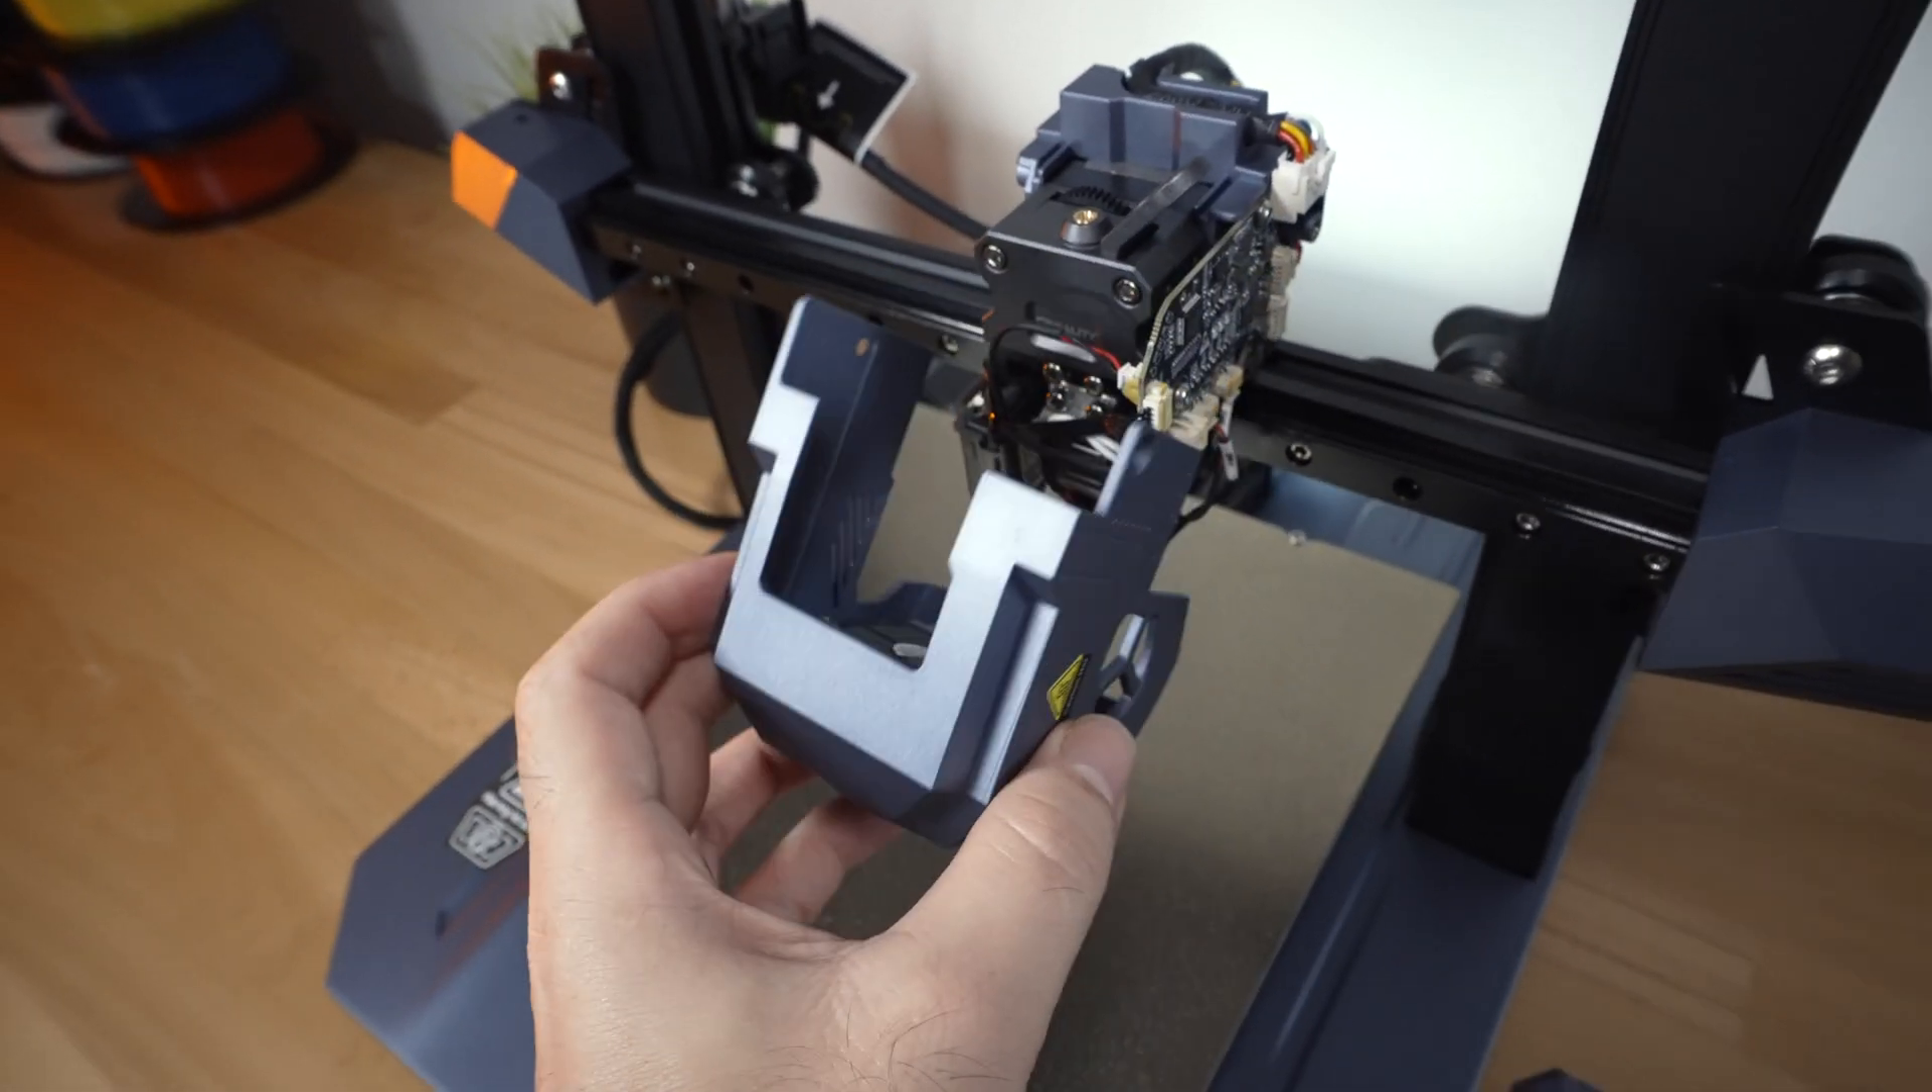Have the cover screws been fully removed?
Yes.